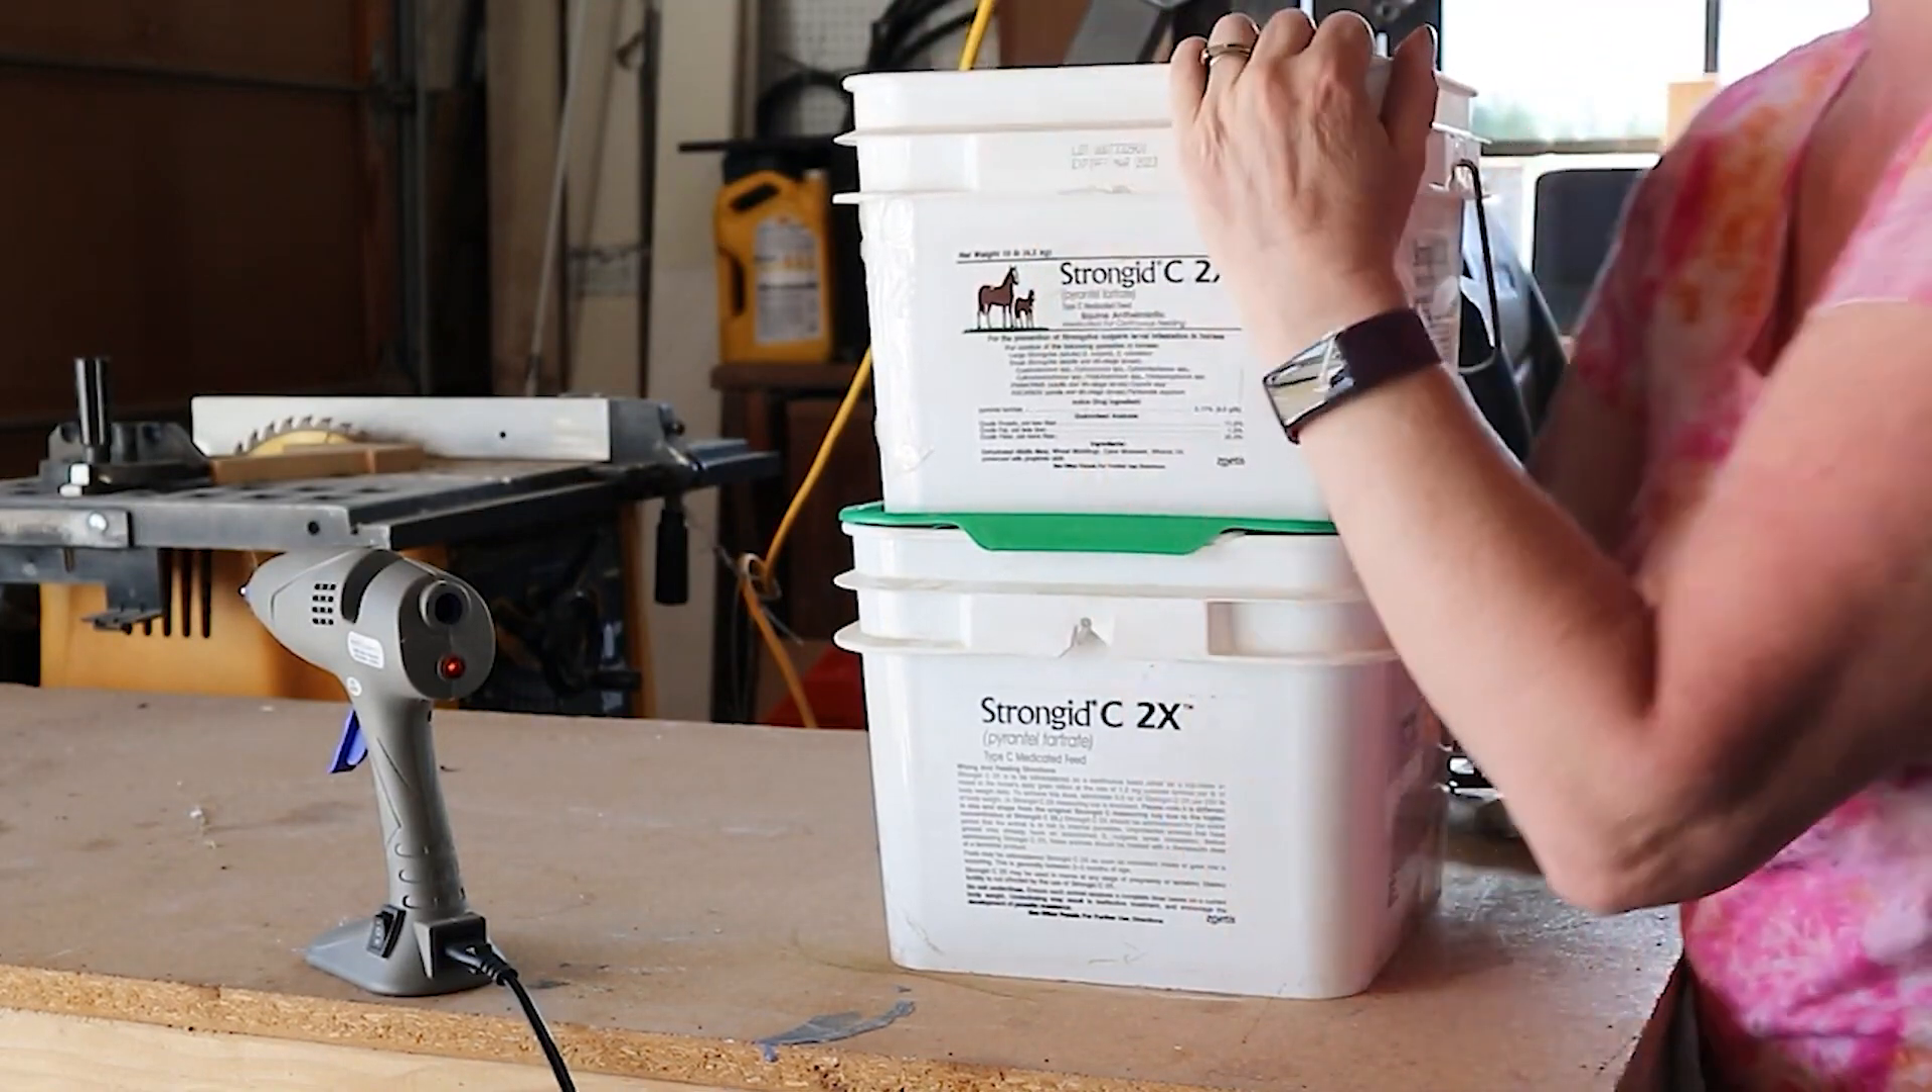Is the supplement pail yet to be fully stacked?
No.